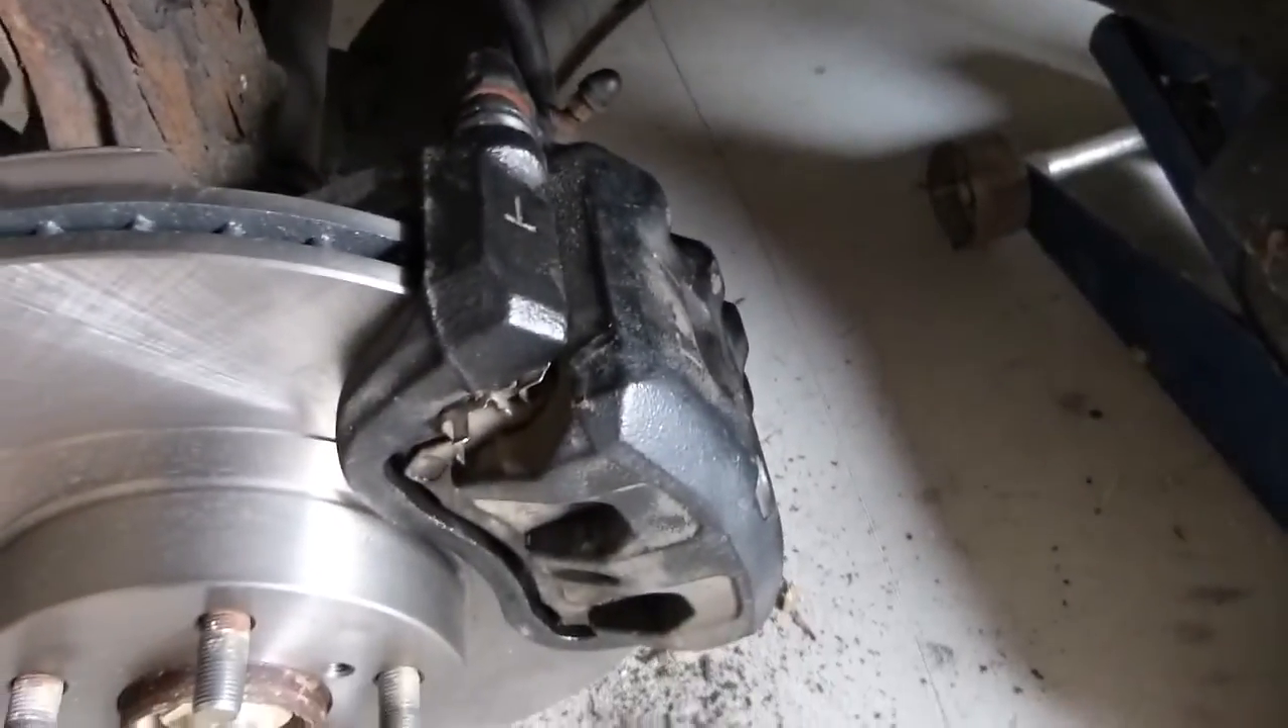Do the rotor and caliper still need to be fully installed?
No.